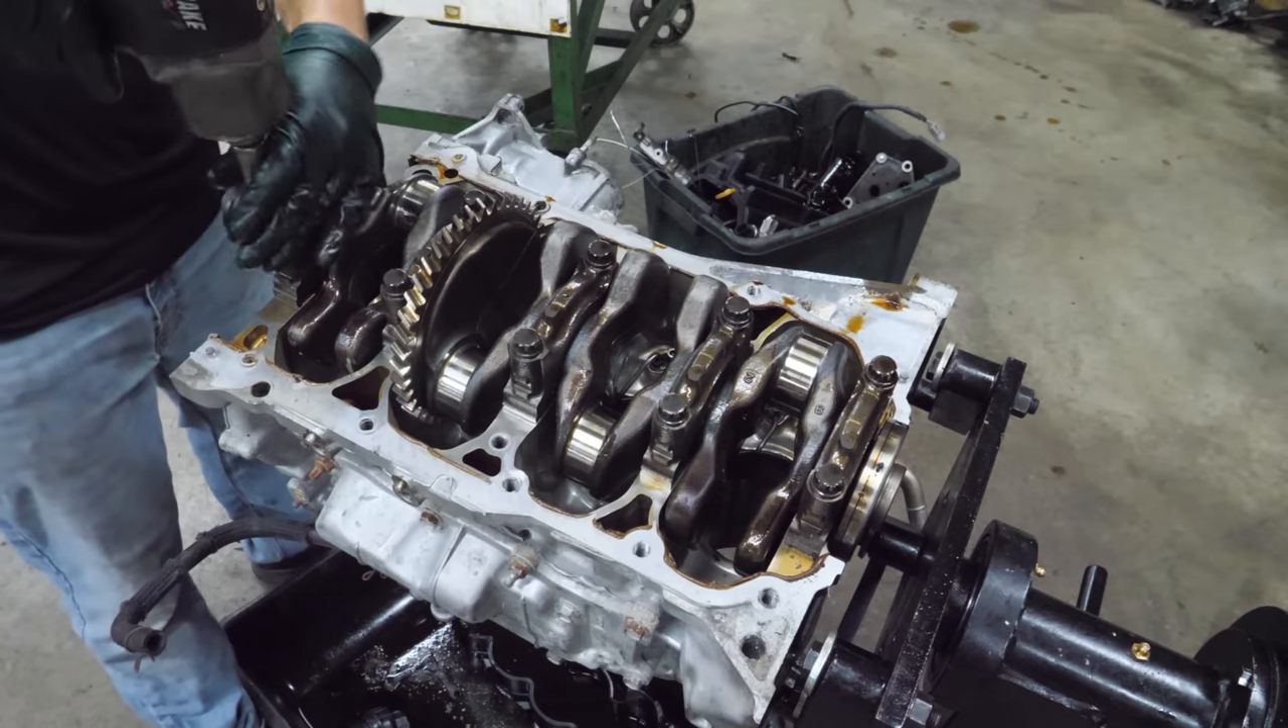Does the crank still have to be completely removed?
Yes.